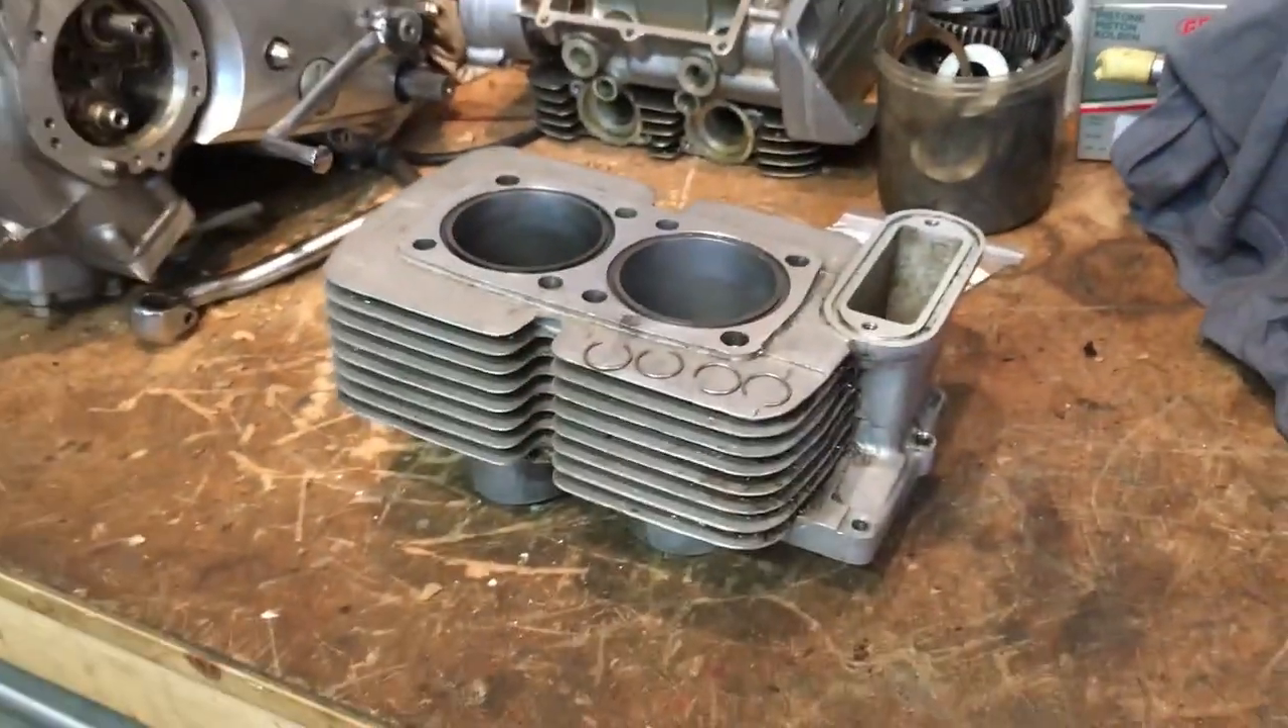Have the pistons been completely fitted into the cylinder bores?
No.